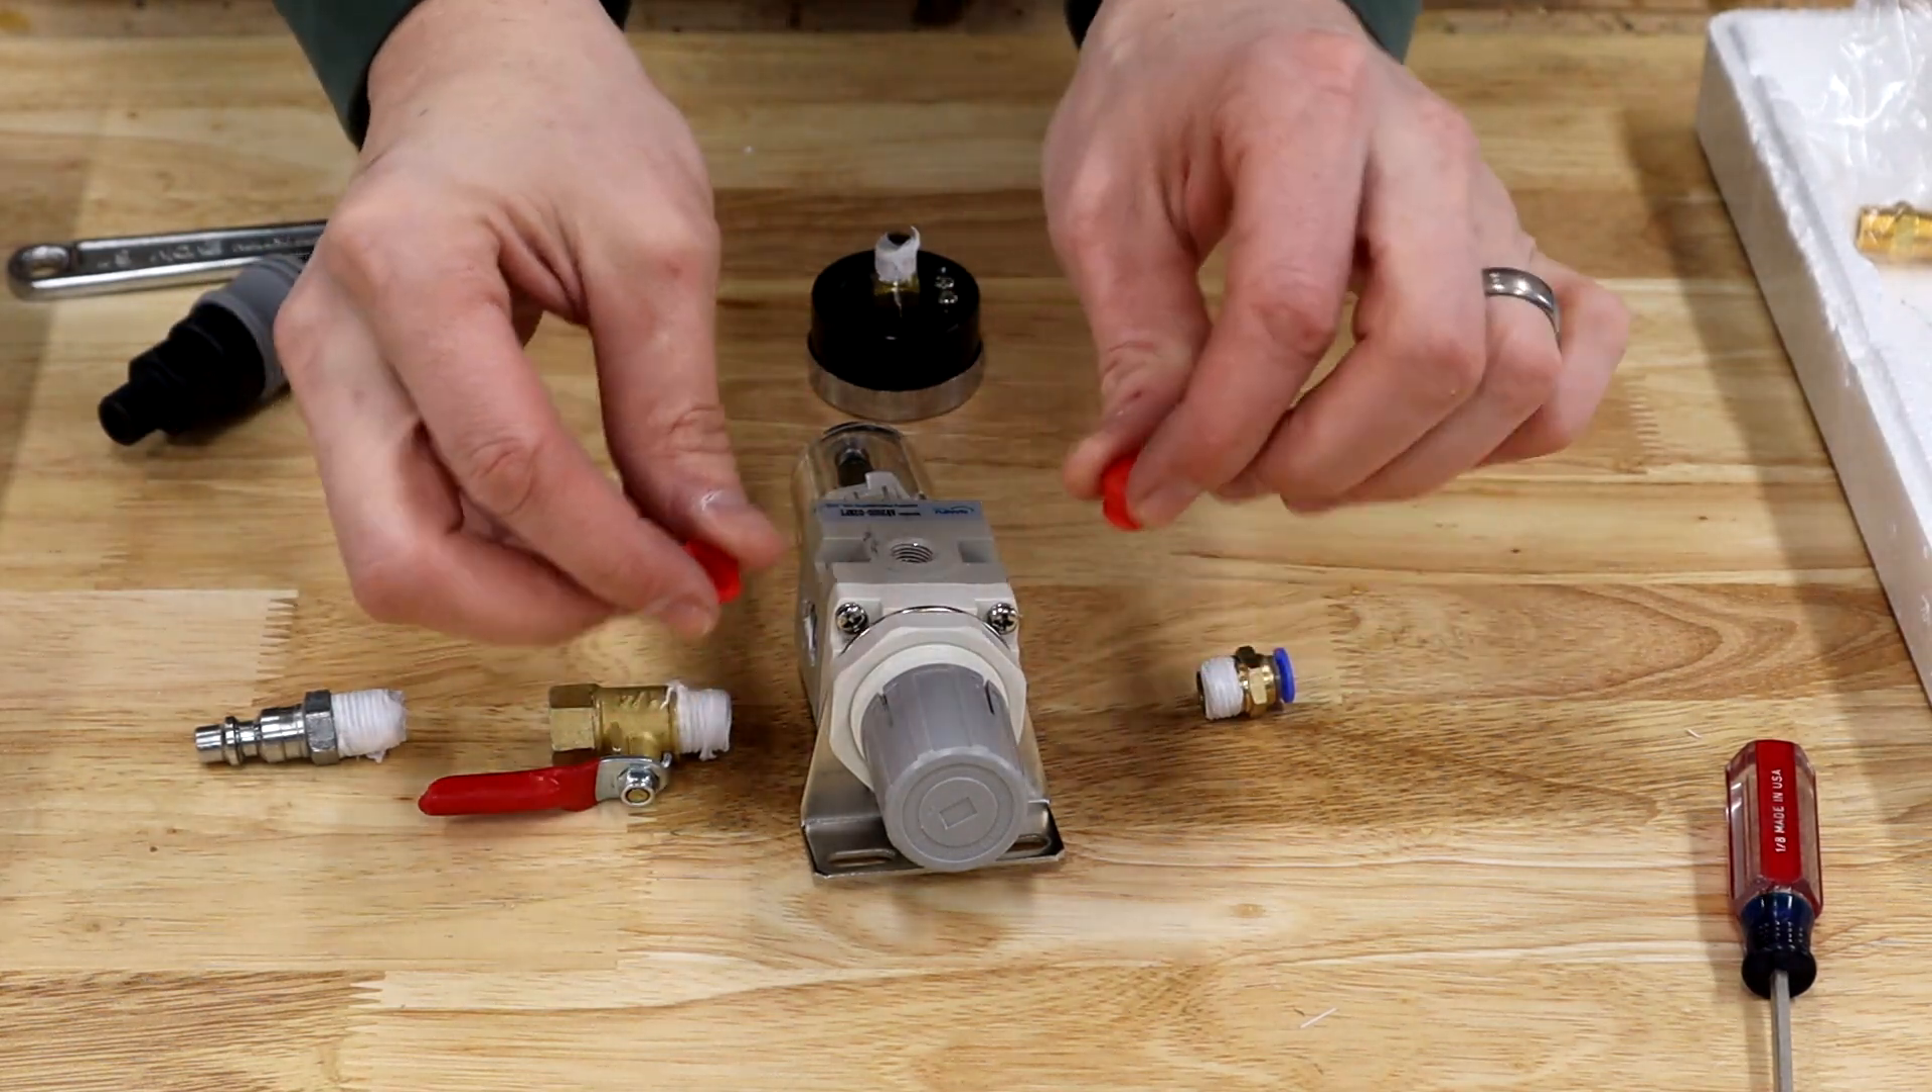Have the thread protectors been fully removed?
Yes.